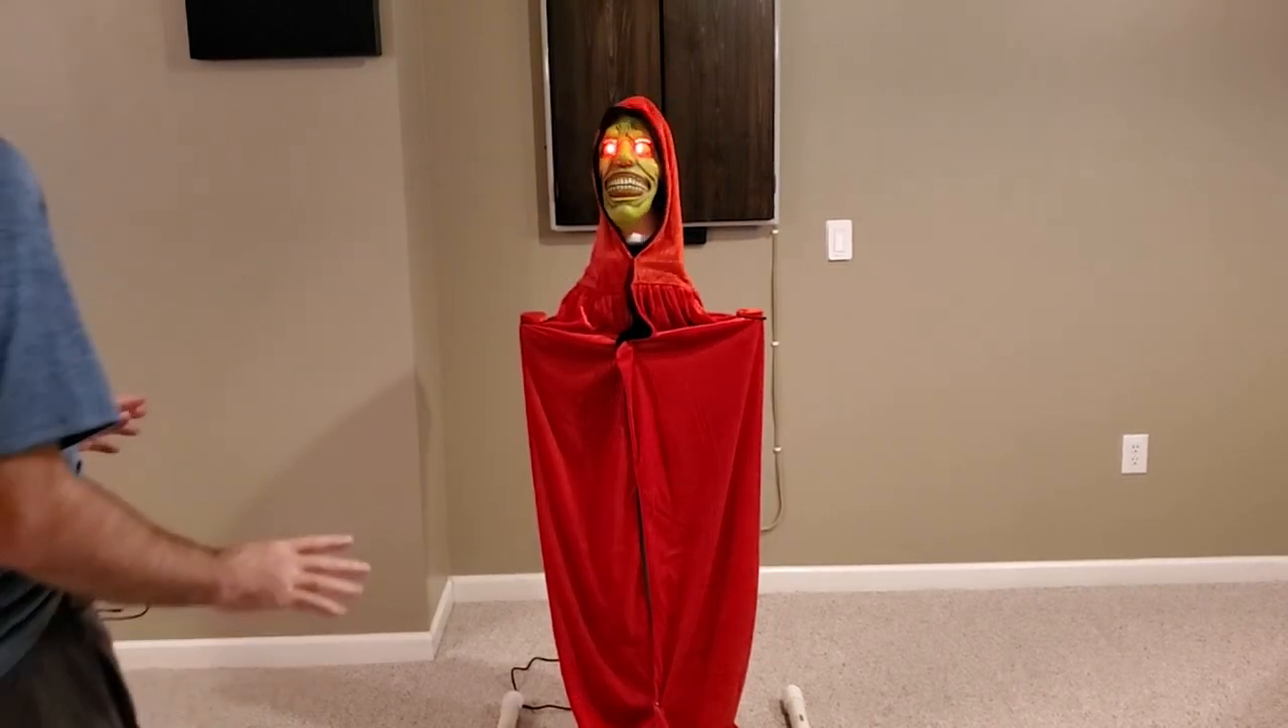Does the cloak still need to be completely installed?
No.